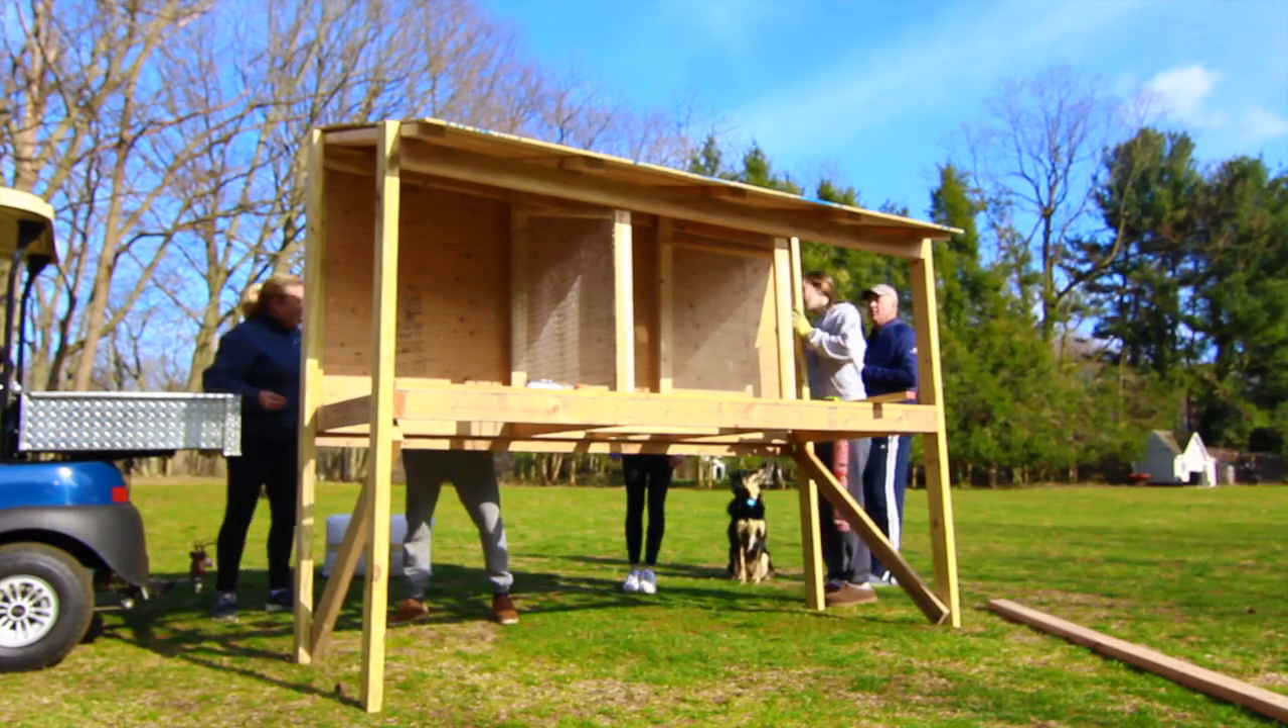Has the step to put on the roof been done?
Yes.